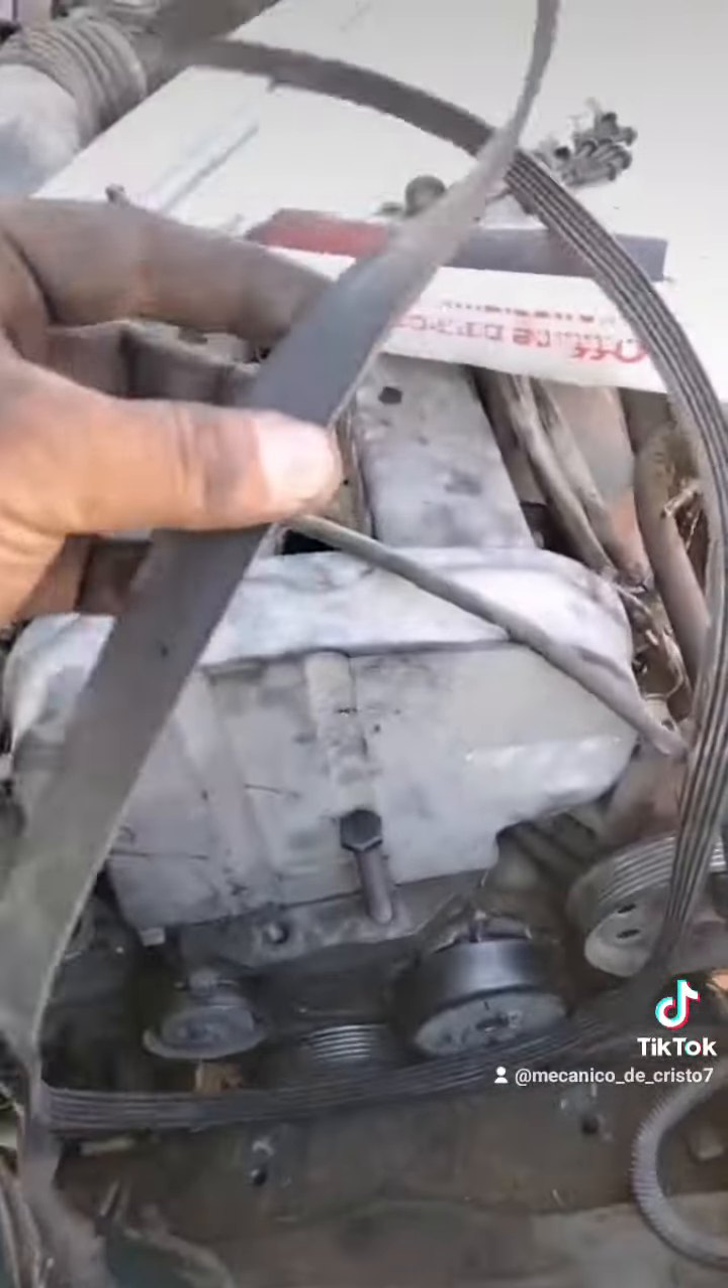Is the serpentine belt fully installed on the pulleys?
No.